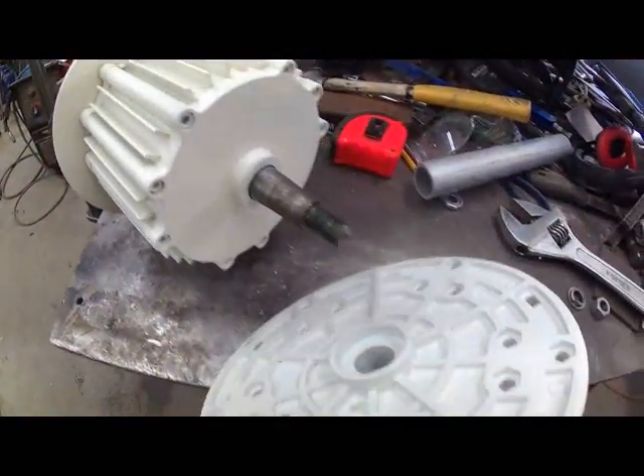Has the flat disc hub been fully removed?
Yes.